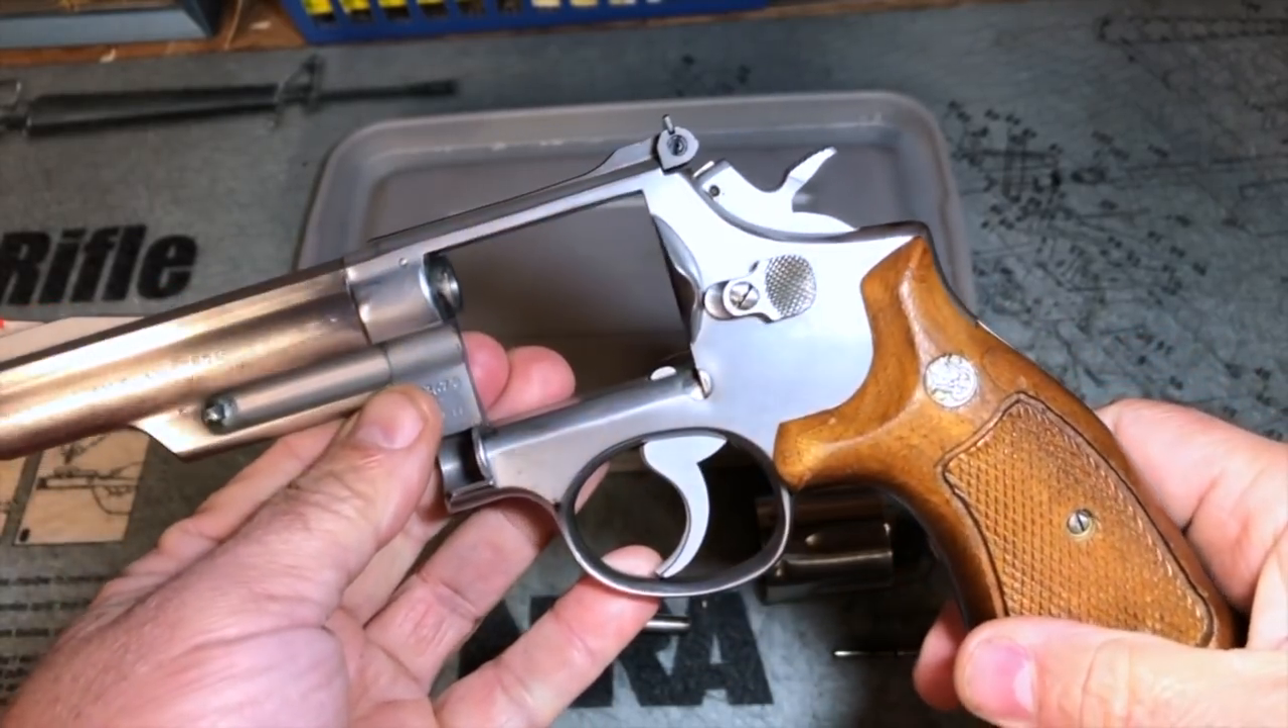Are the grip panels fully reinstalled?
Yes.